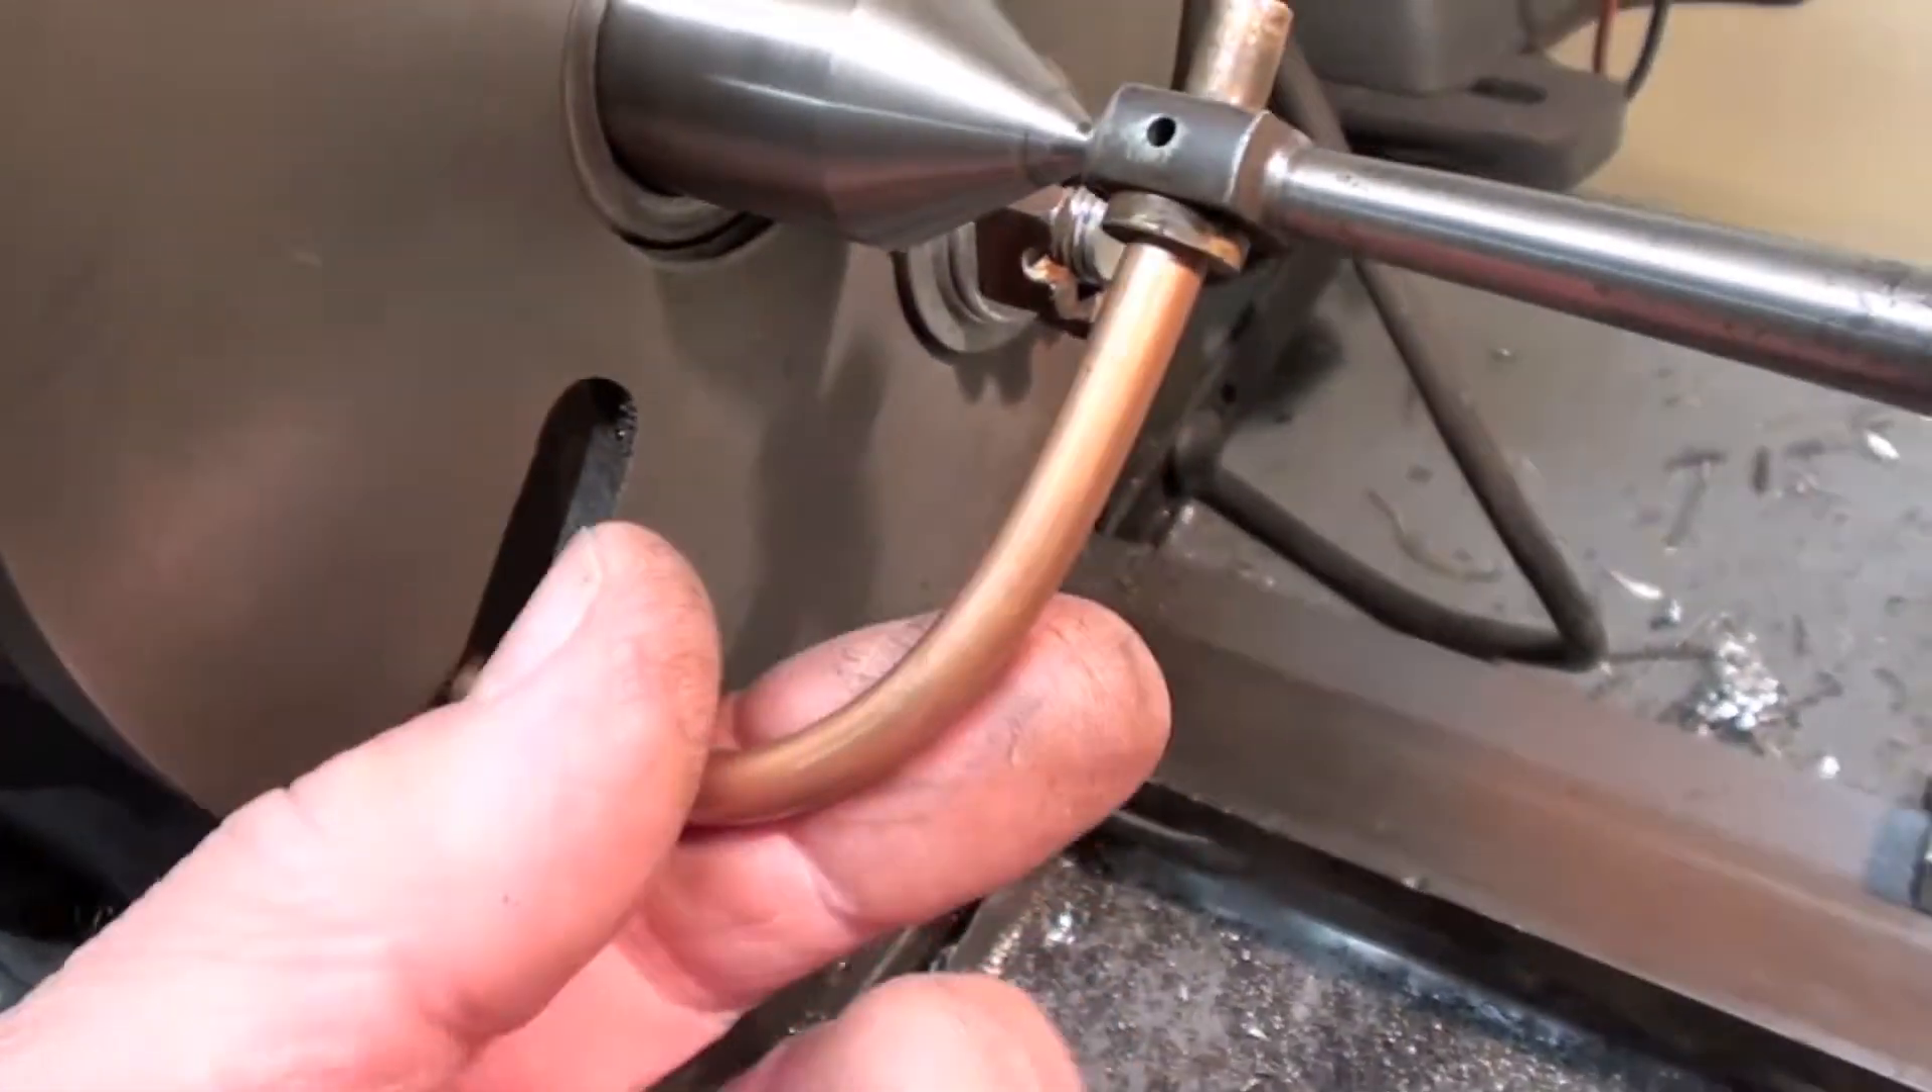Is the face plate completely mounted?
Yes.